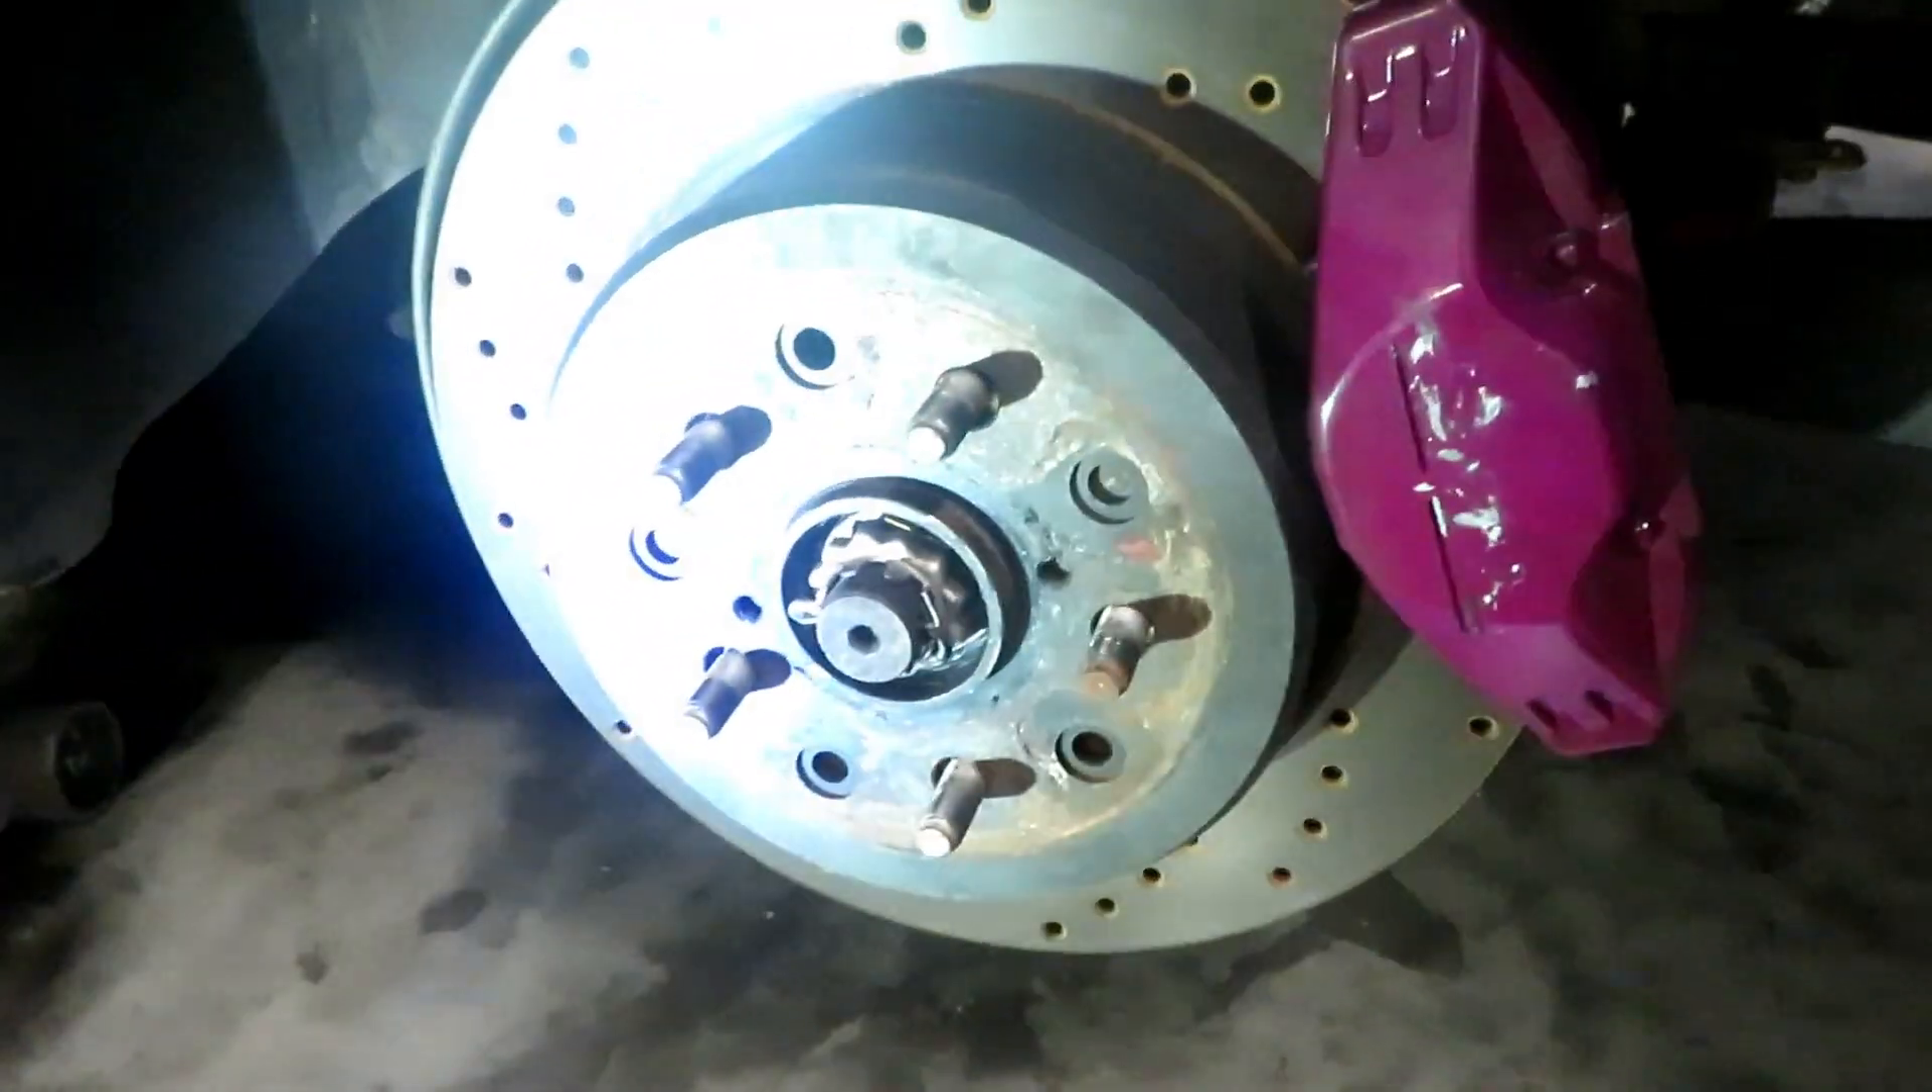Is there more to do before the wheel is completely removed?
No.